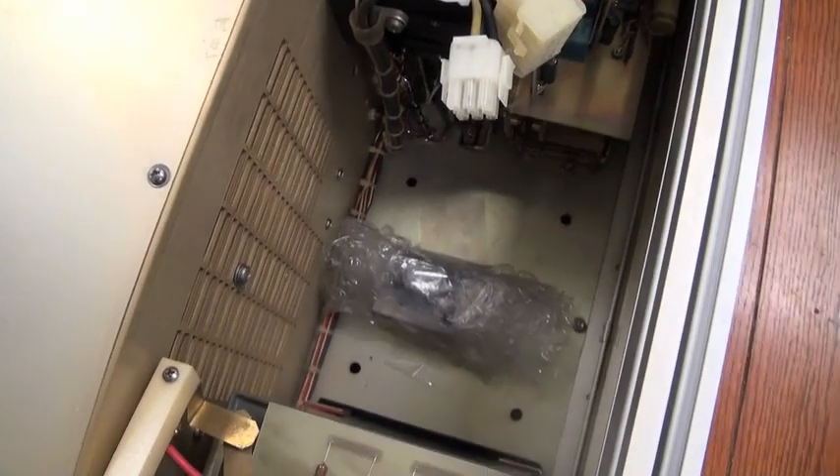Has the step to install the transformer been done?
No.